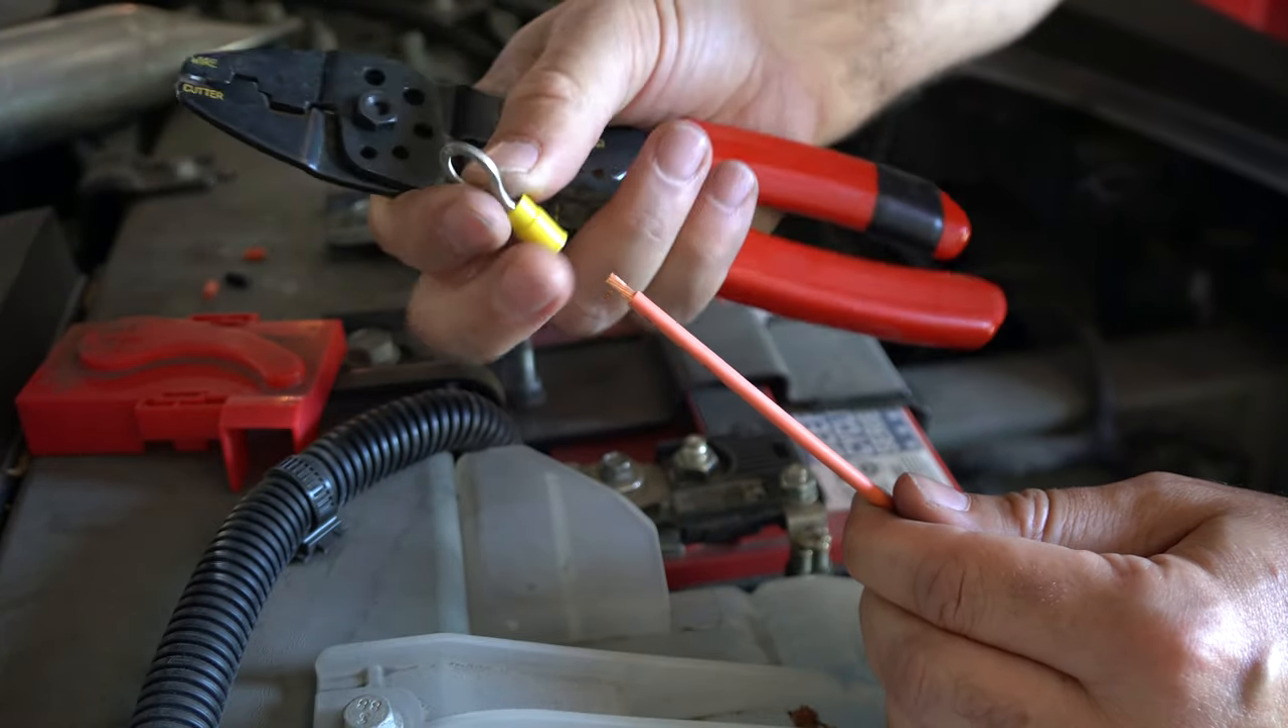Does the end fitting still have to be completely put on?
Yes.